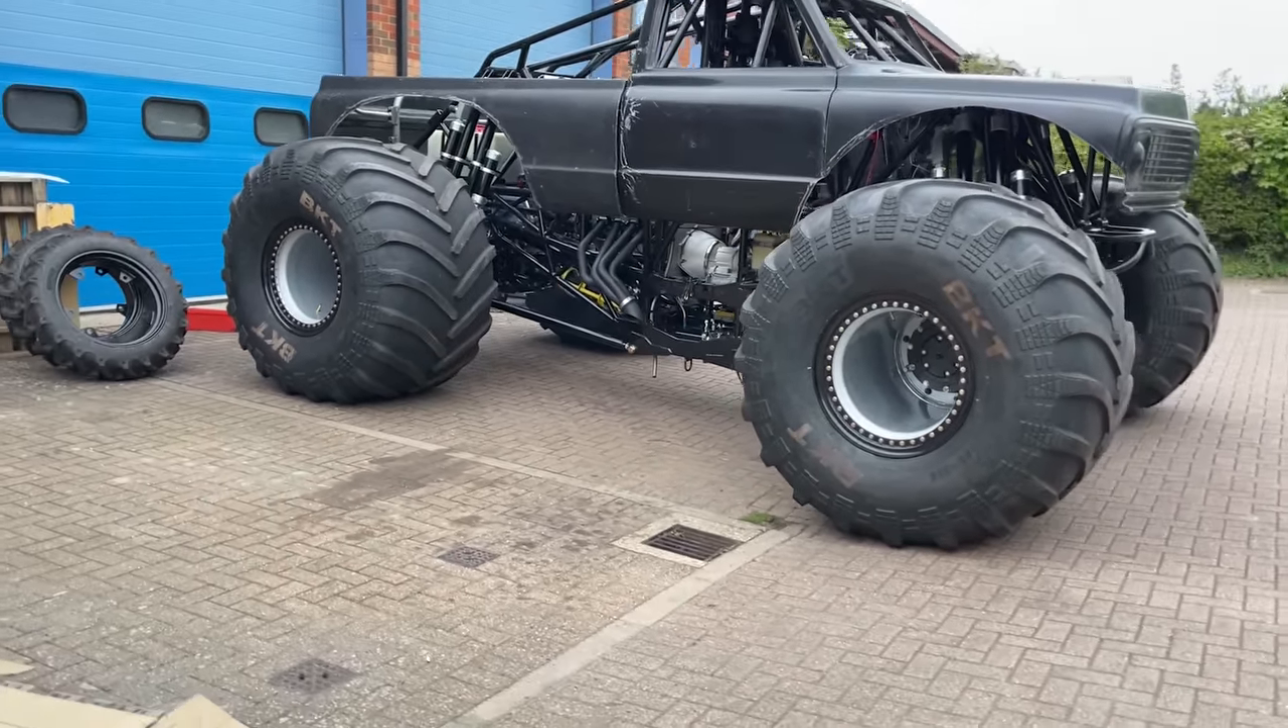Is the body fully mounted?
Yes.